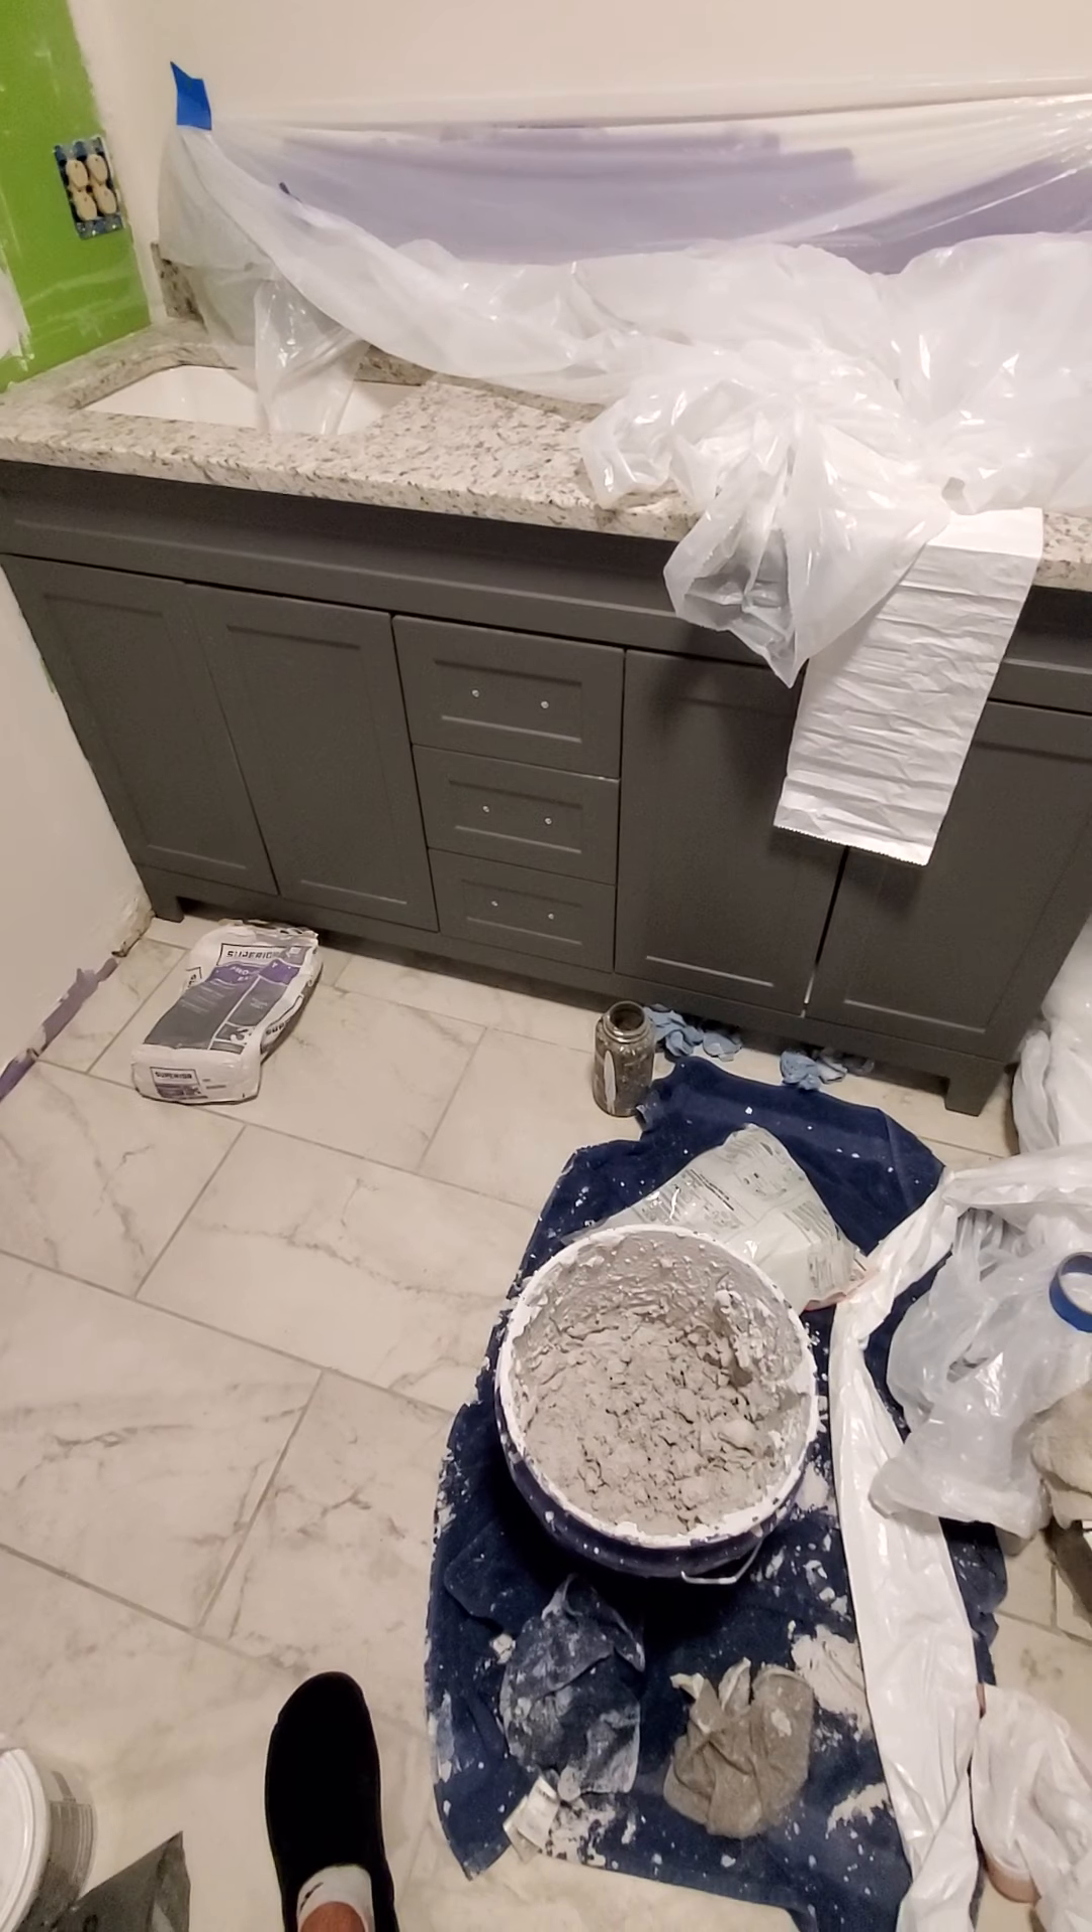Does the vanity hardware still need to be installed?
Yes.